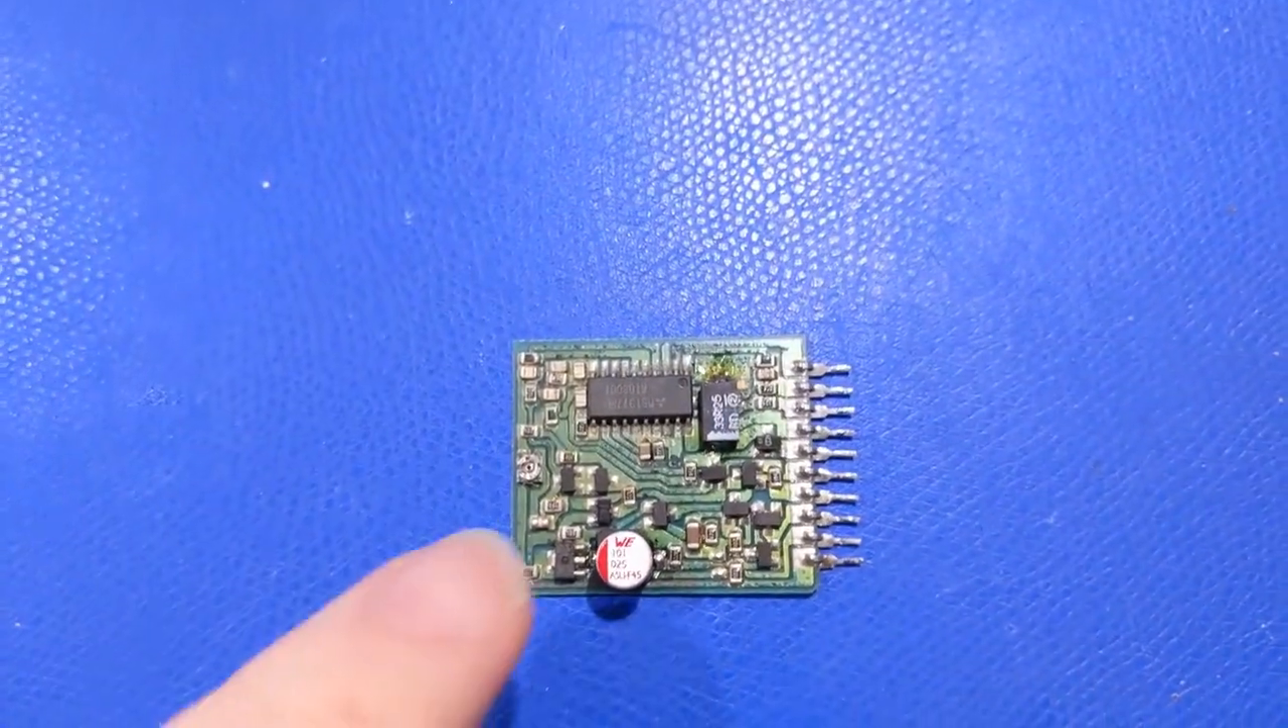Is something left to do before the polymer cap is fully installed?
No.